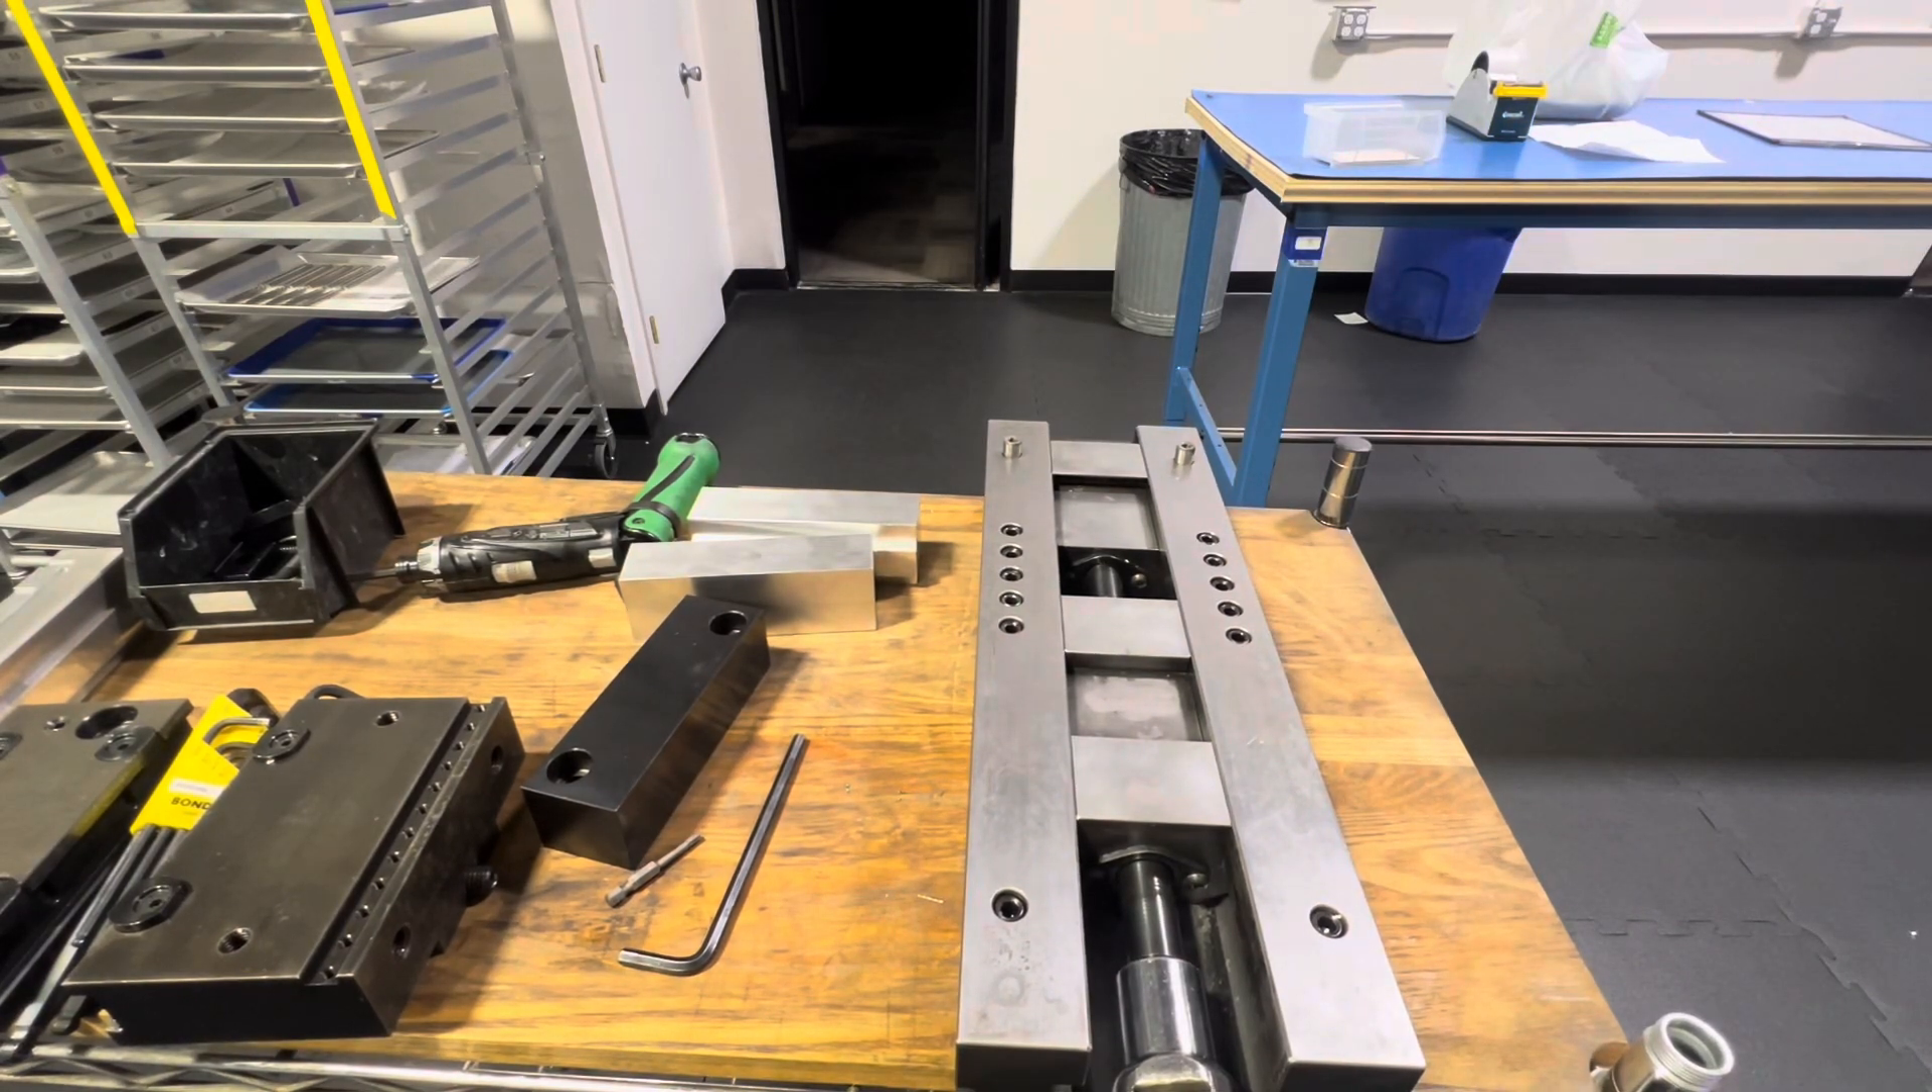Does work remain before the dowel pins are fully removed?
Yes.